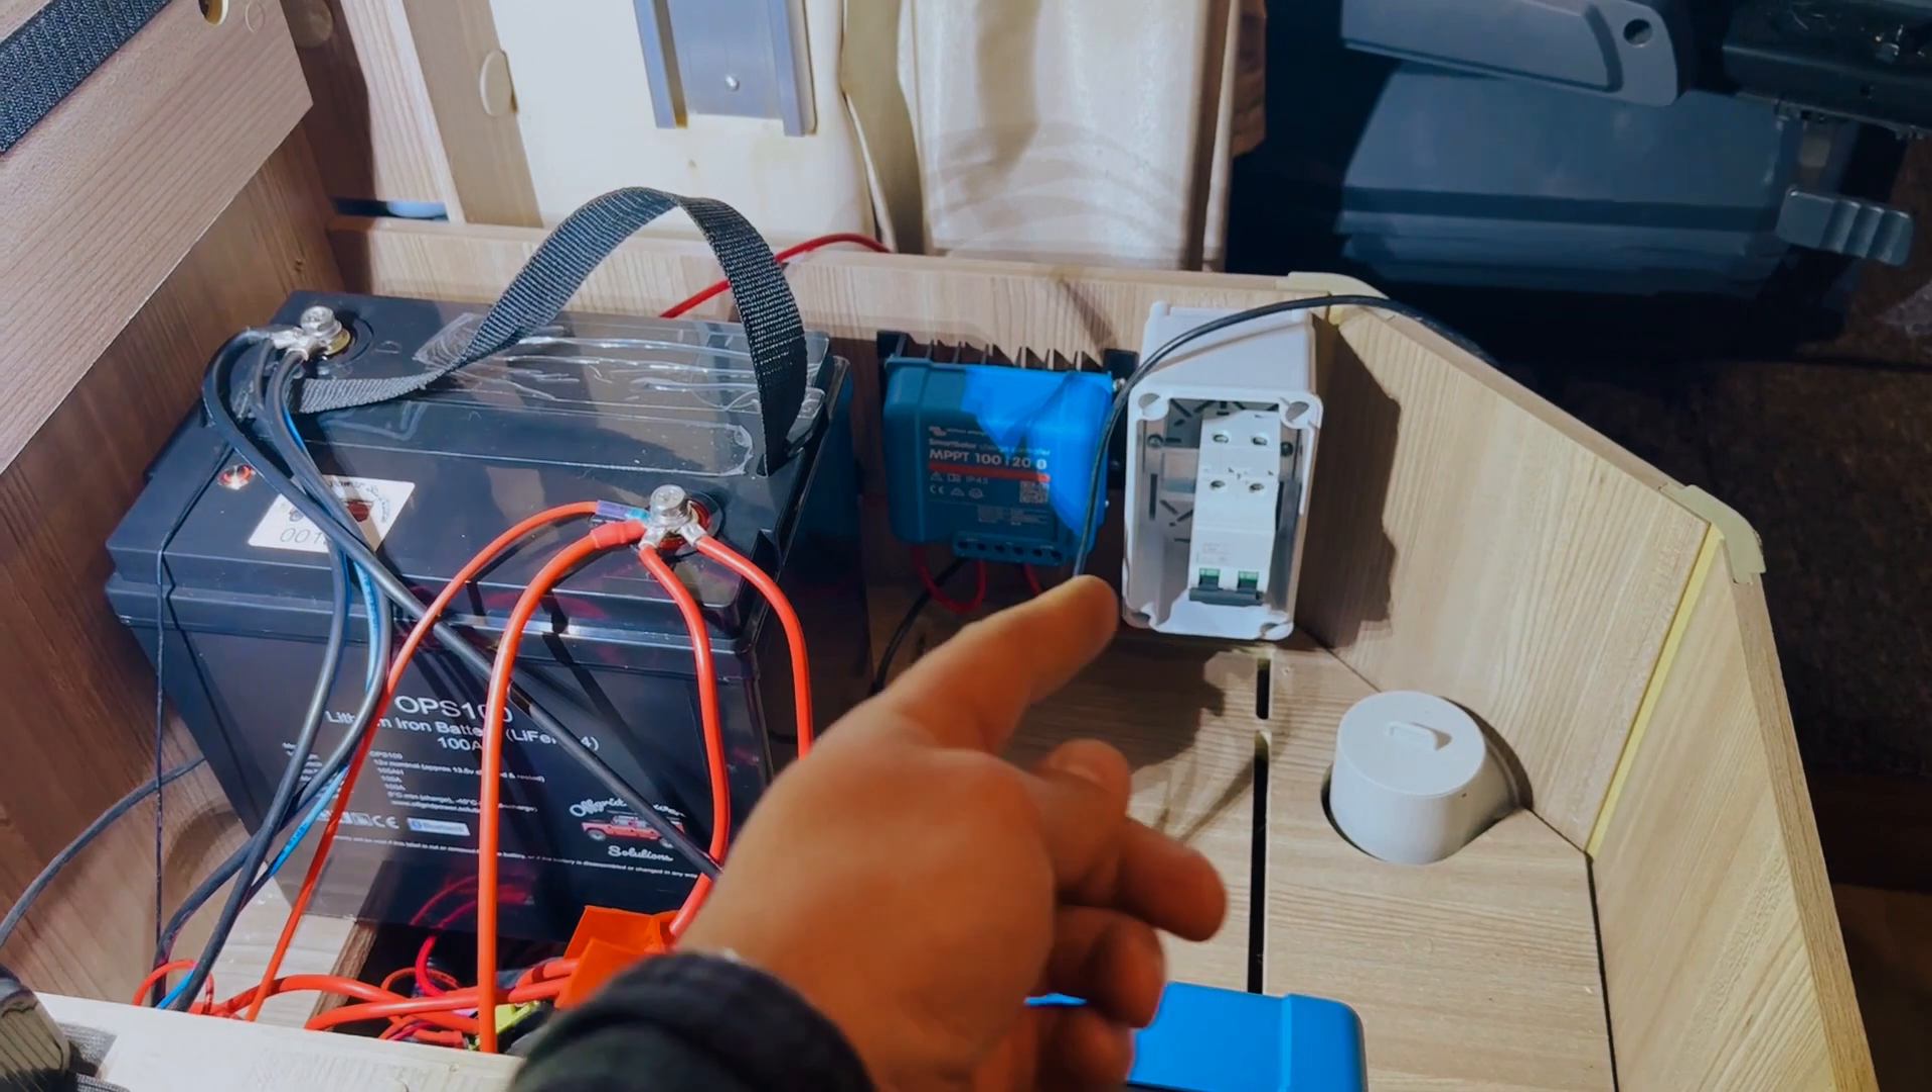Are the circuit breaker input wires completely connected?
No.